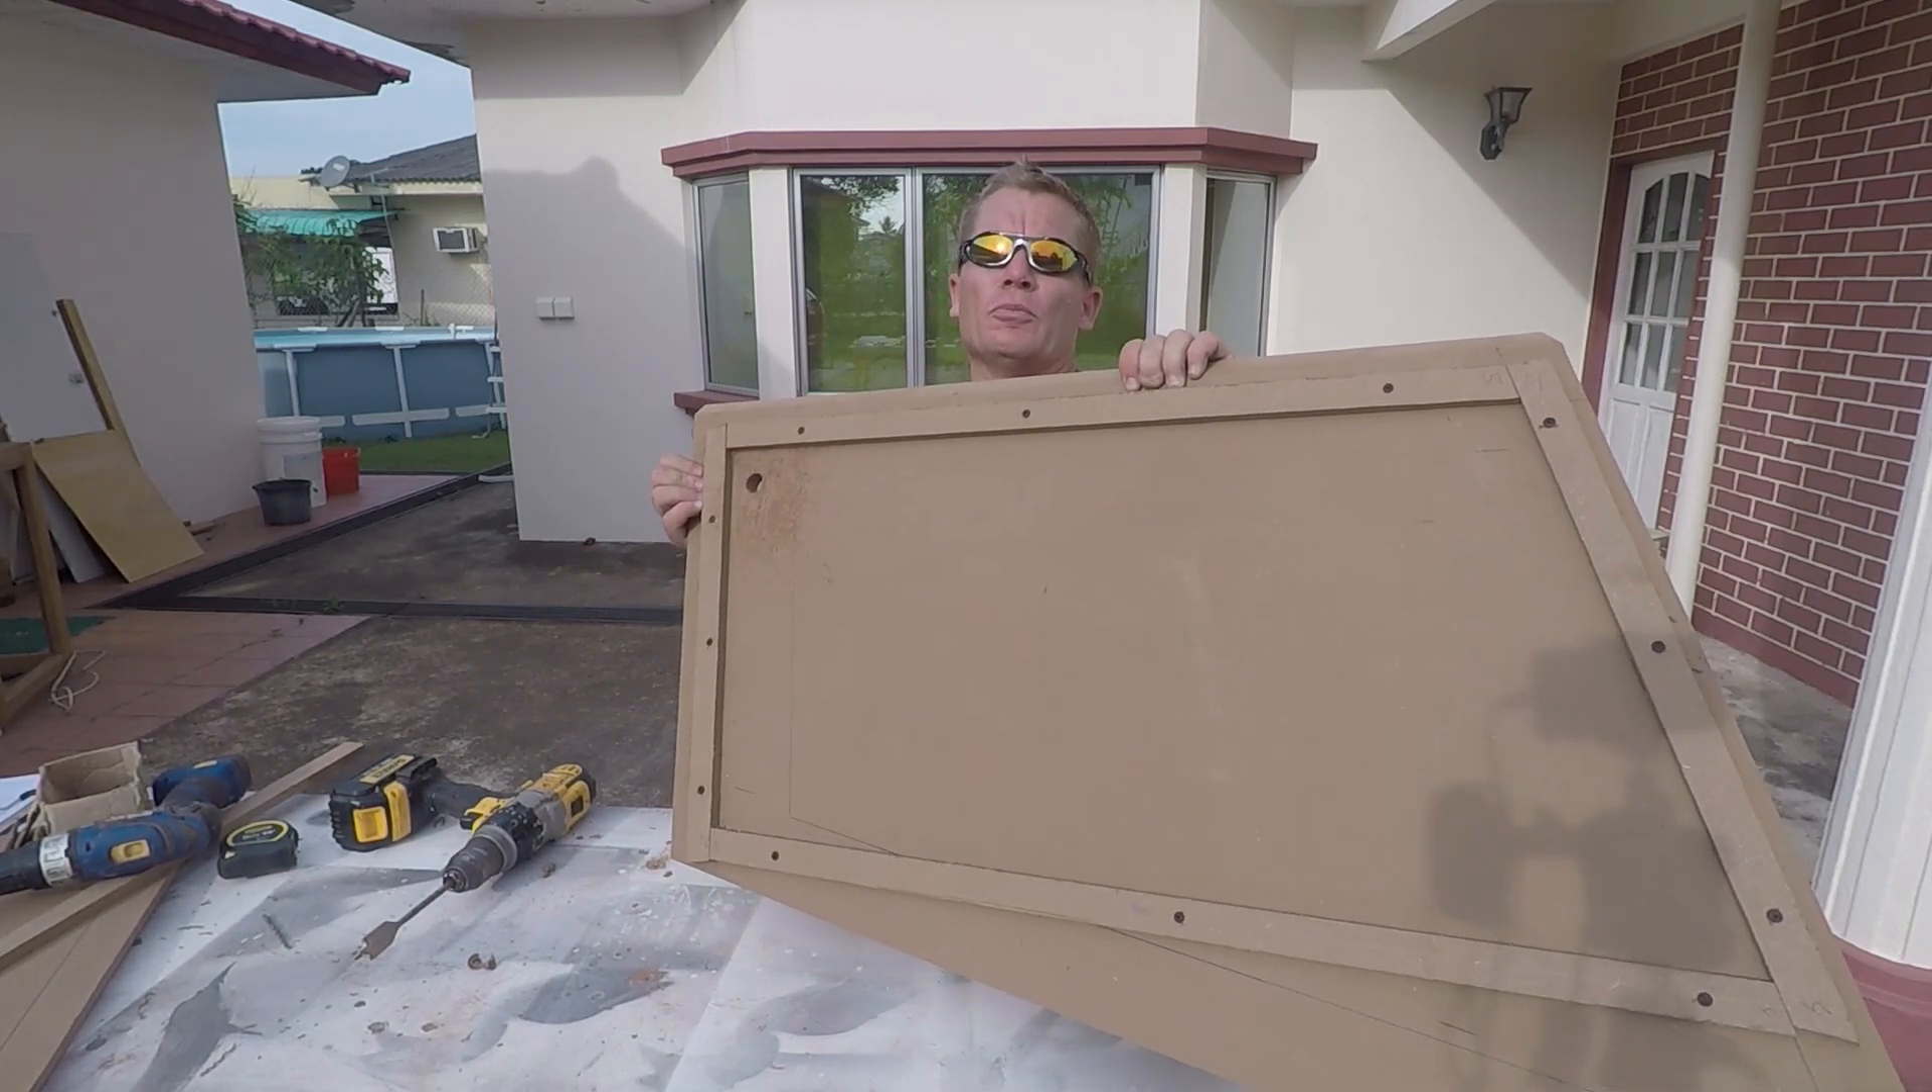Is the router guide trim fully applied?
Yes.